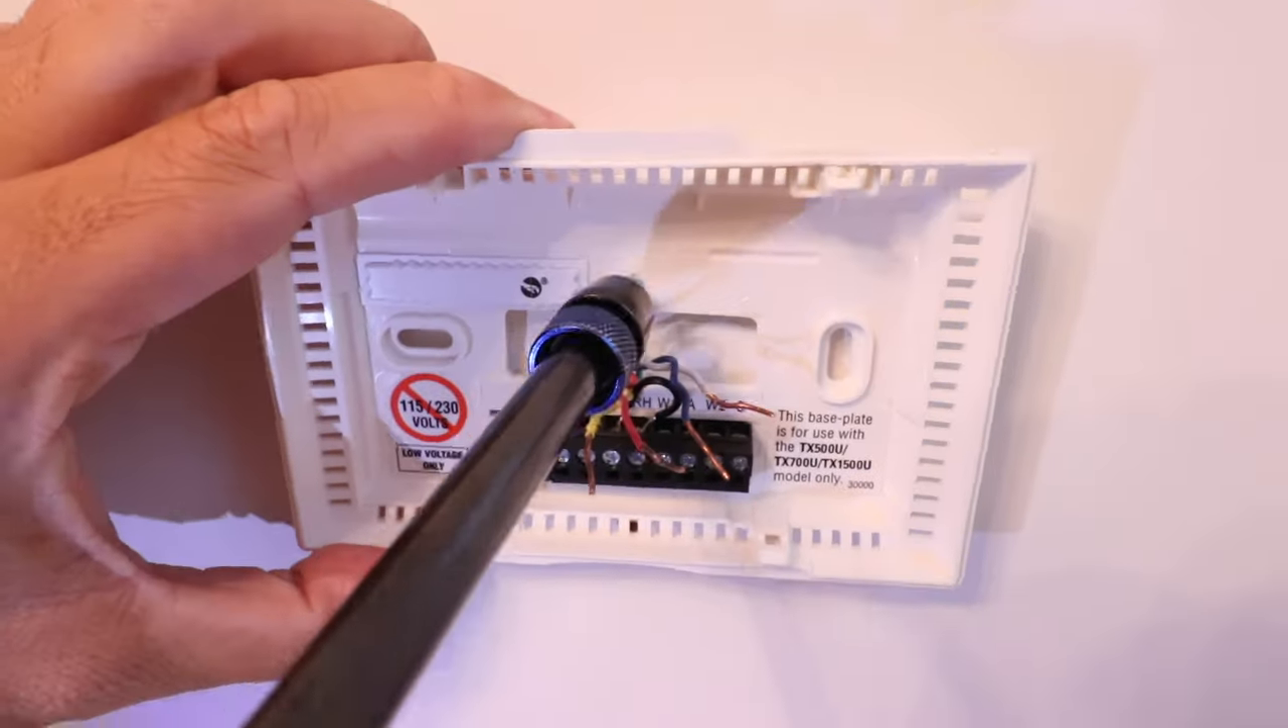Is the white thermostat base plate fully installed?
No.